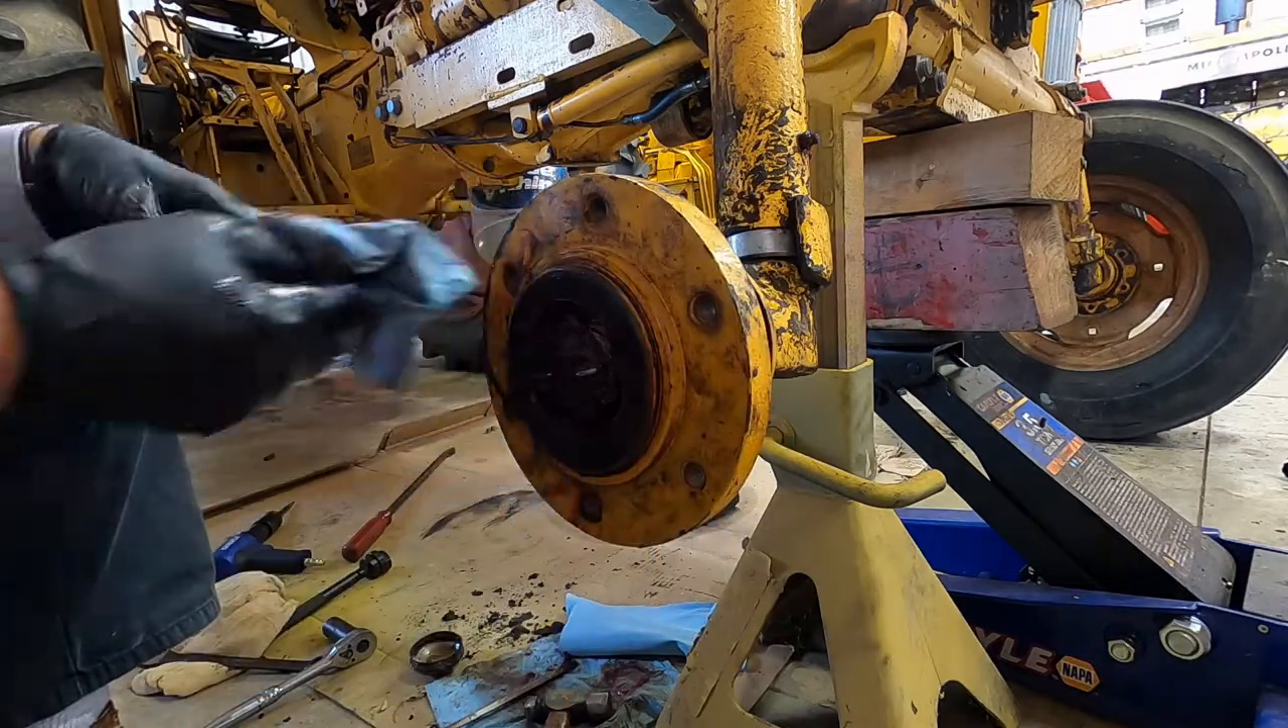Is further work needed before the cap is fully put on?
Yes.